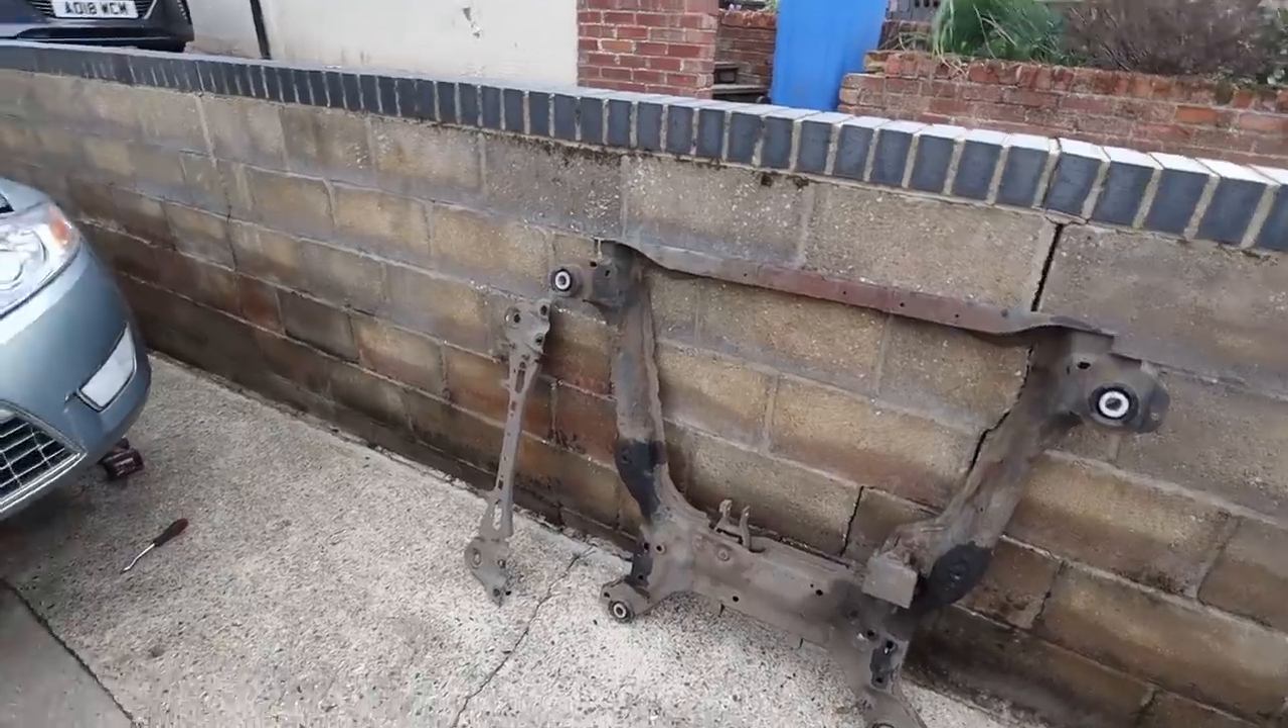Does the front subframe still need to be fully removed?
No.